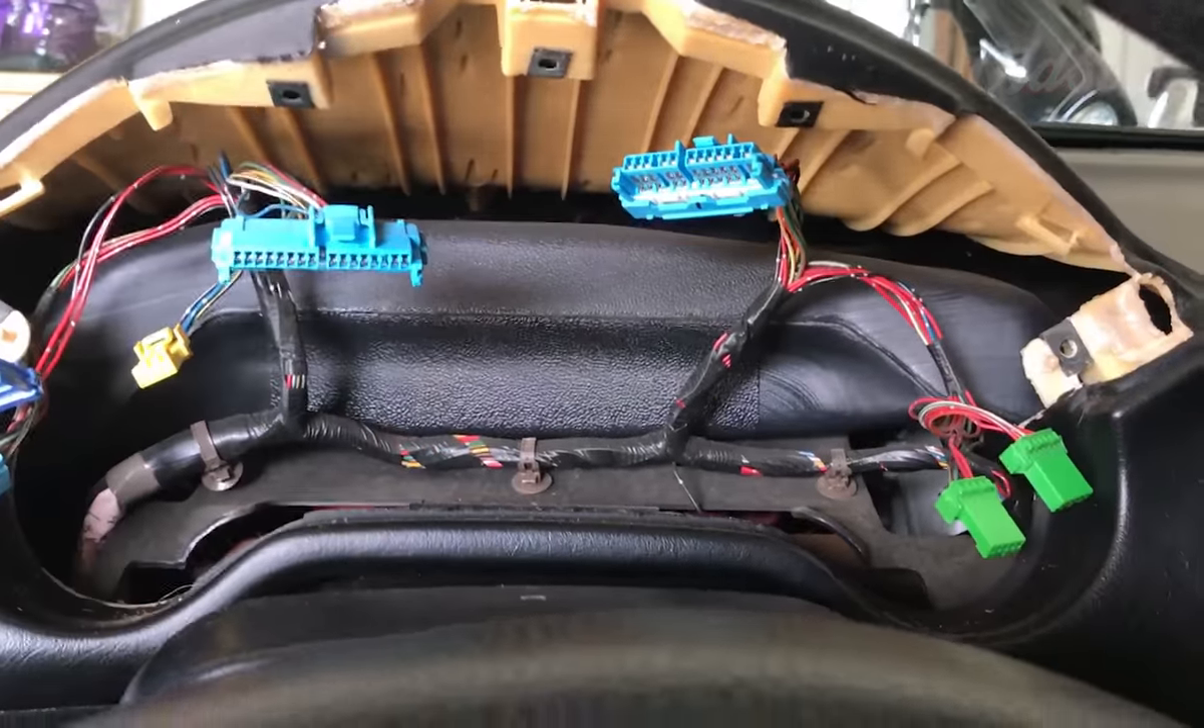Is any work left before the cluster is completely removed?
No.